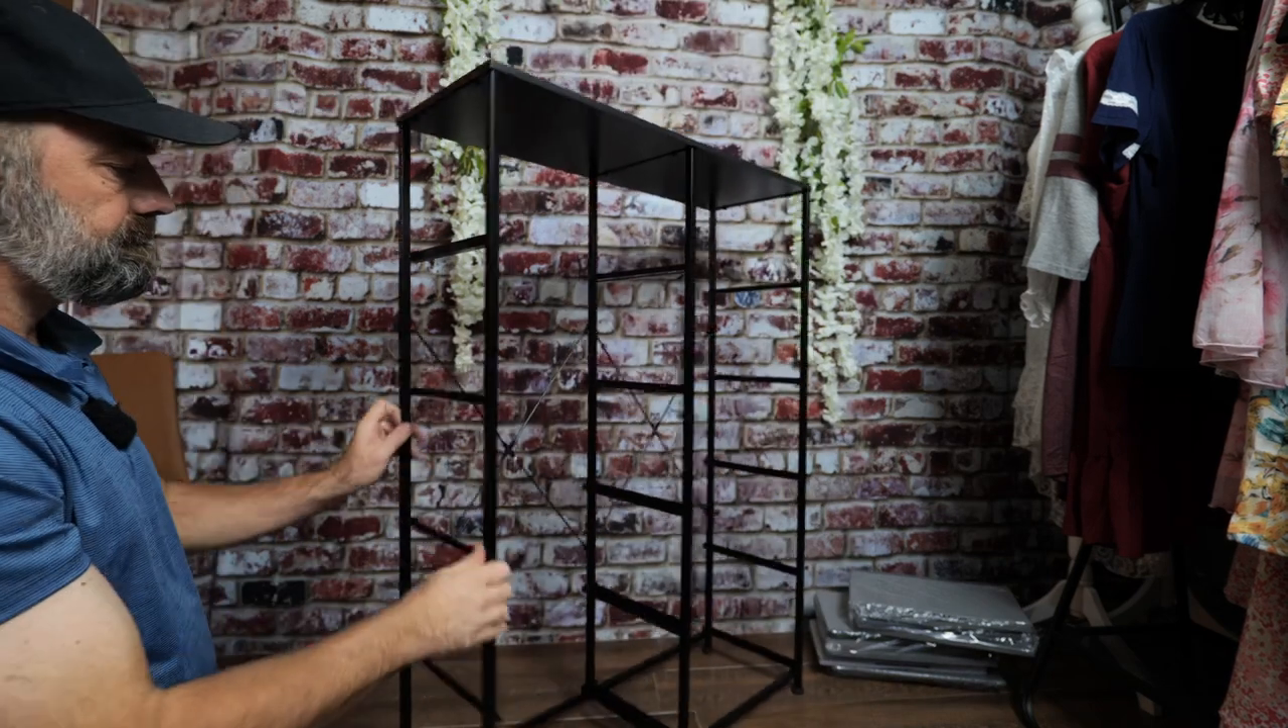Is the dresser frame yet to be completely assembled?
No.